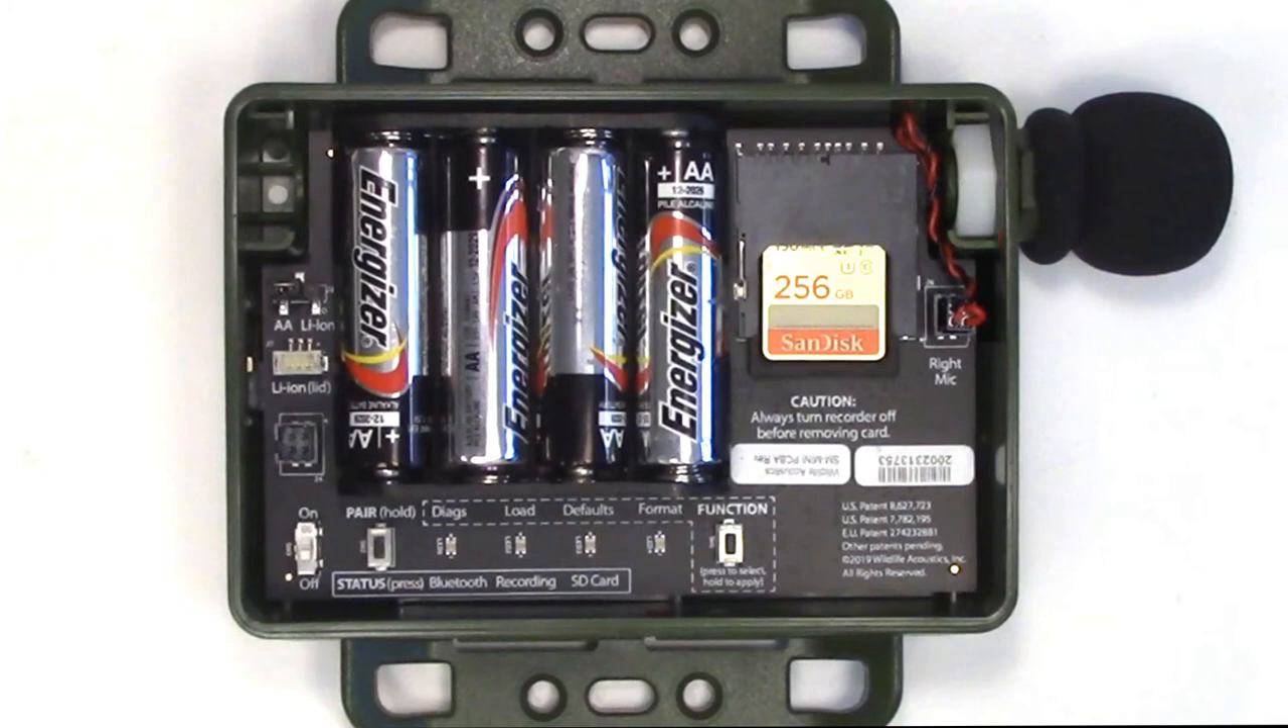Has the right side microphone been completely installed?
Yes.